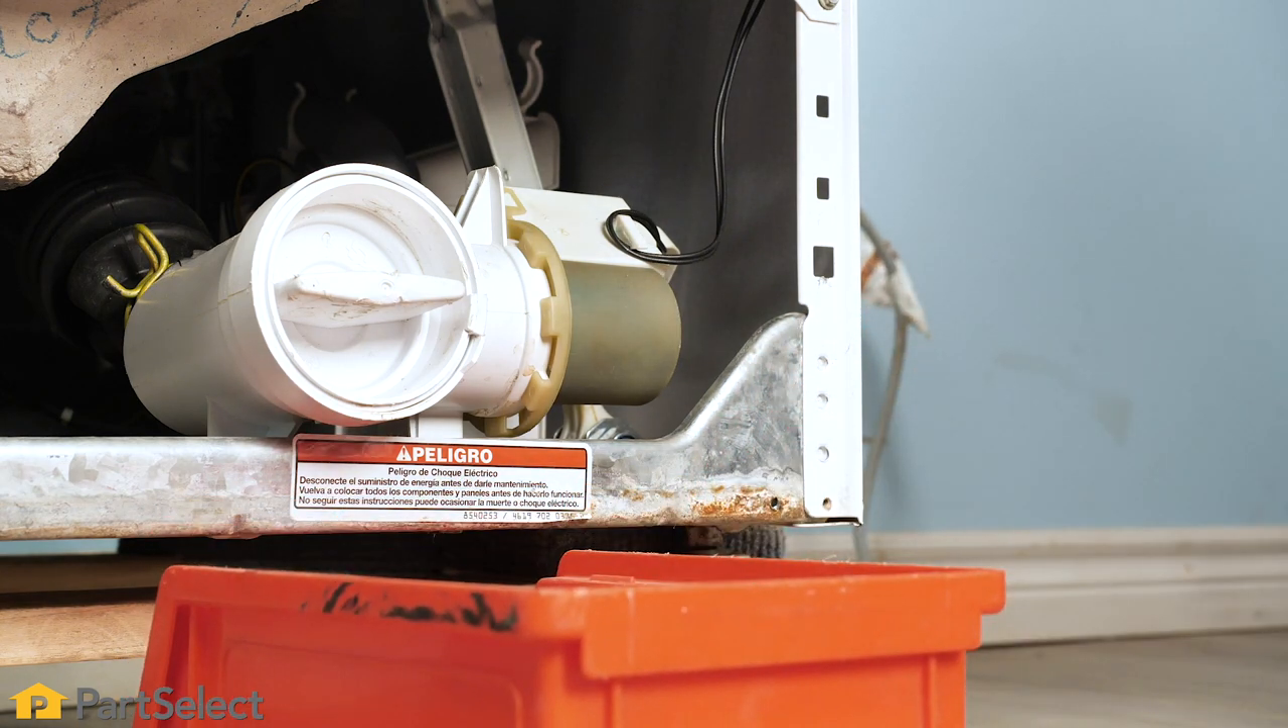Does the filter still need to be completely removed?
Yes.